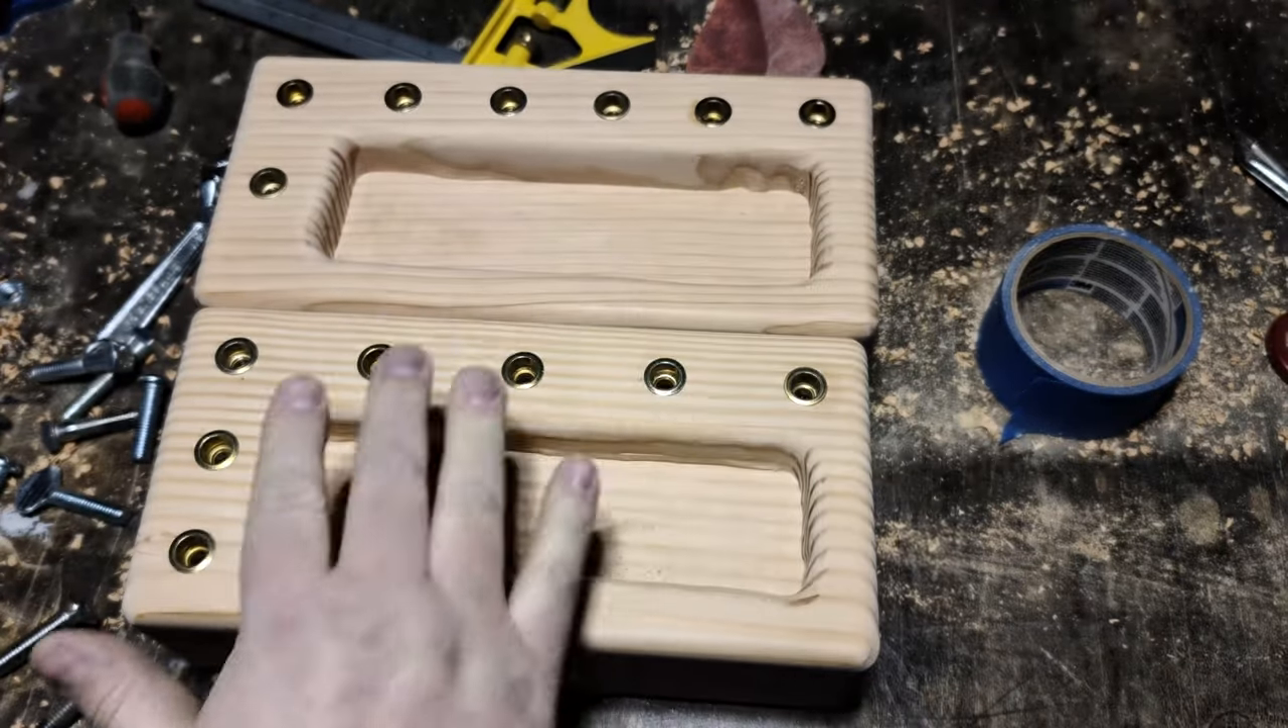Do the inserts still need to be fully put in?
No.